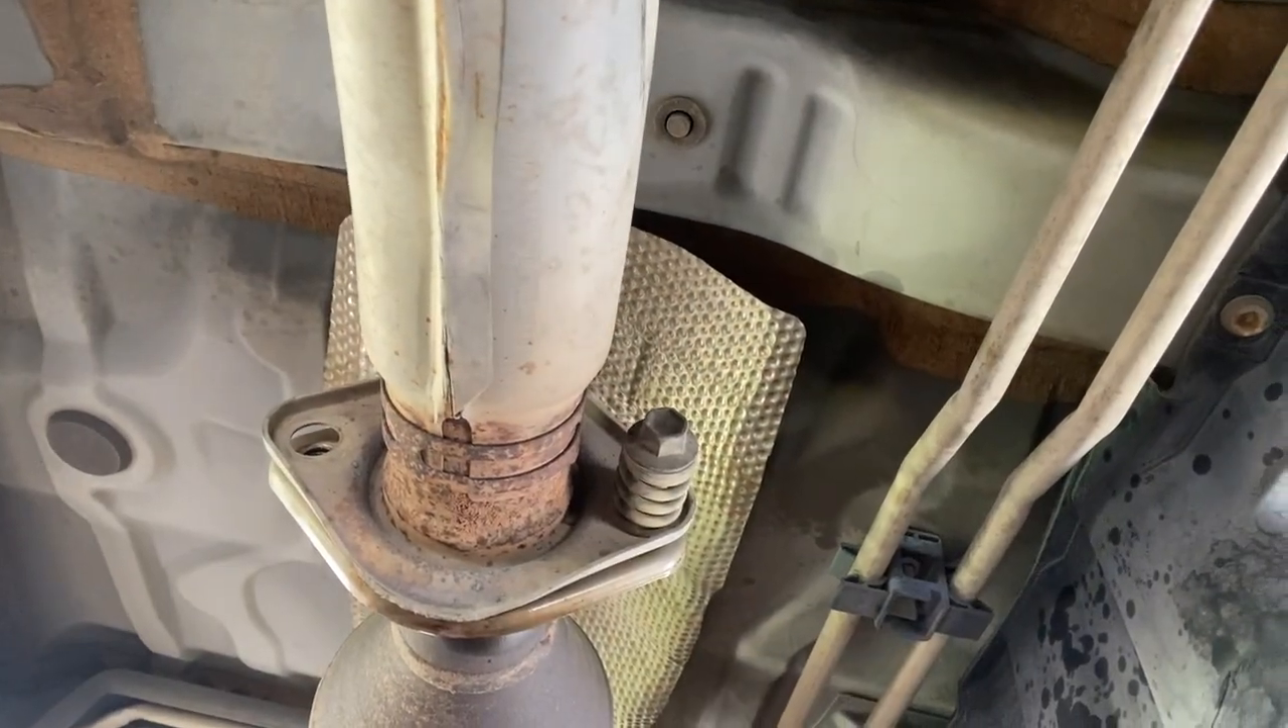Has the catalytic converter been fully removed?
No.